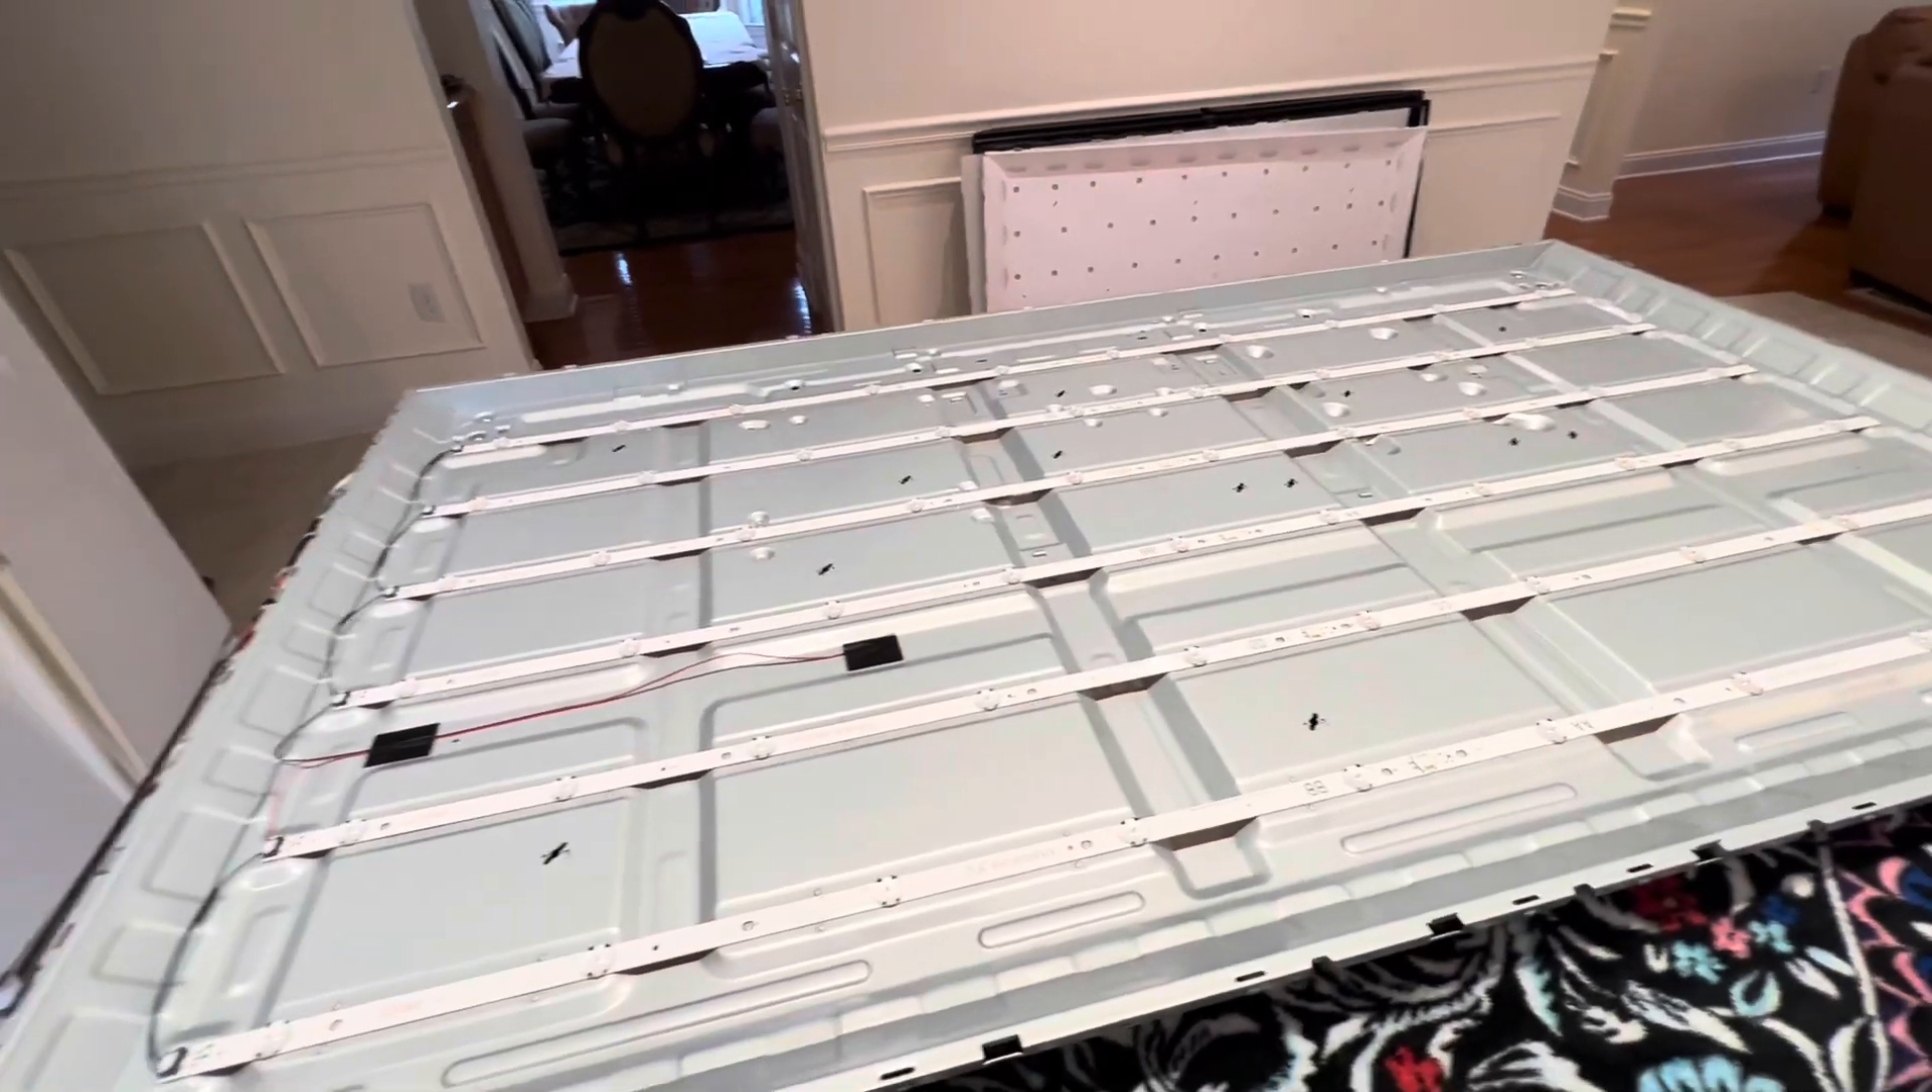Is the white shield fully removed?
Yes.